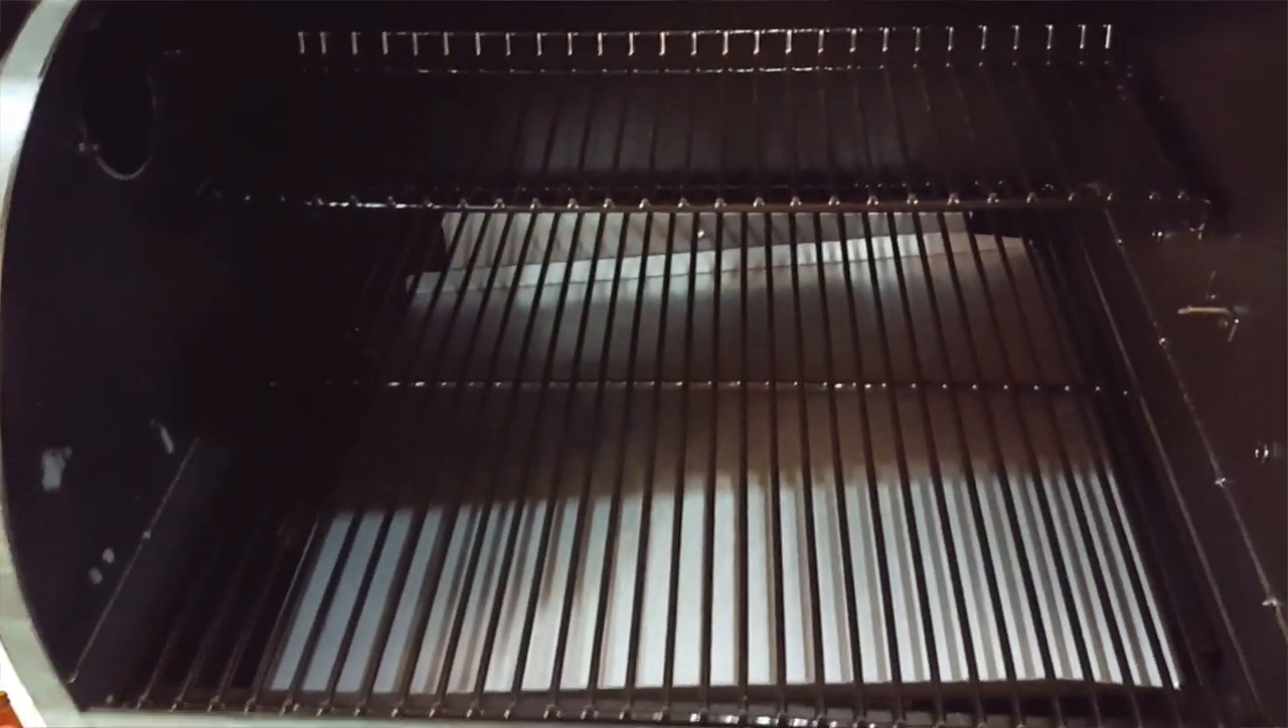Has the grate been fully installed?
Yes.